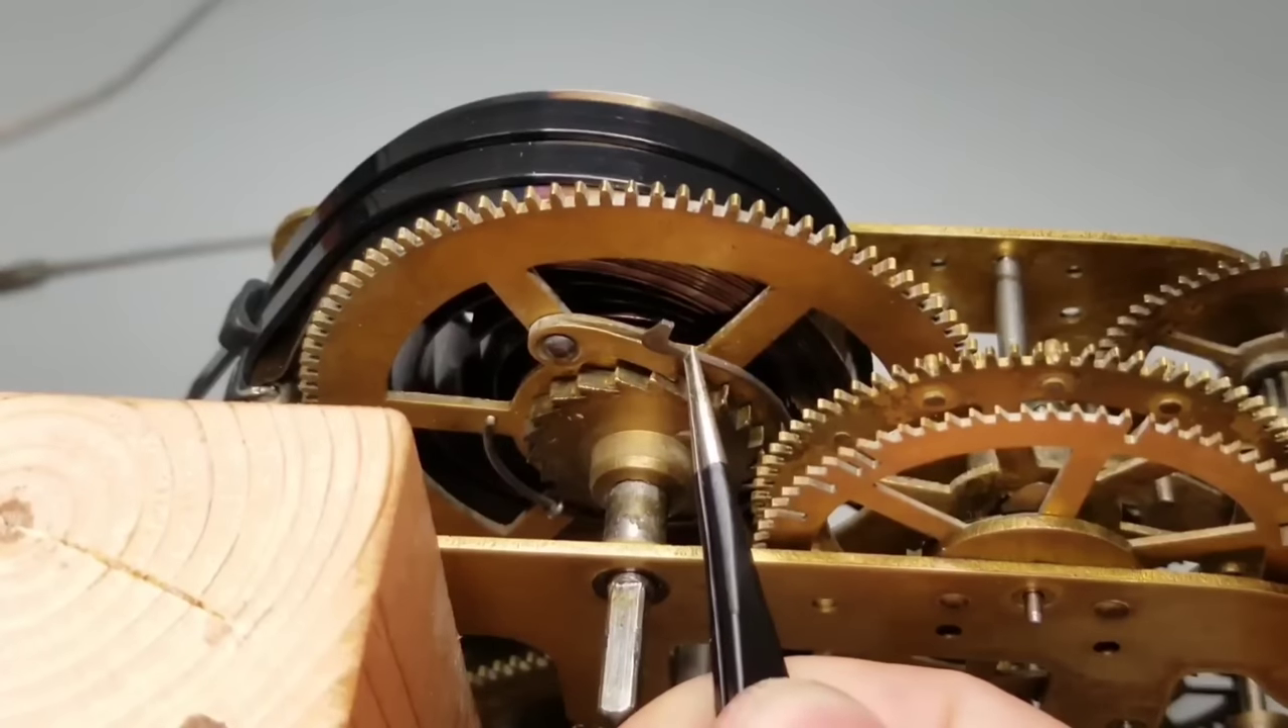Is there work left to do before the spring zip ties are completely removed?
Yes.